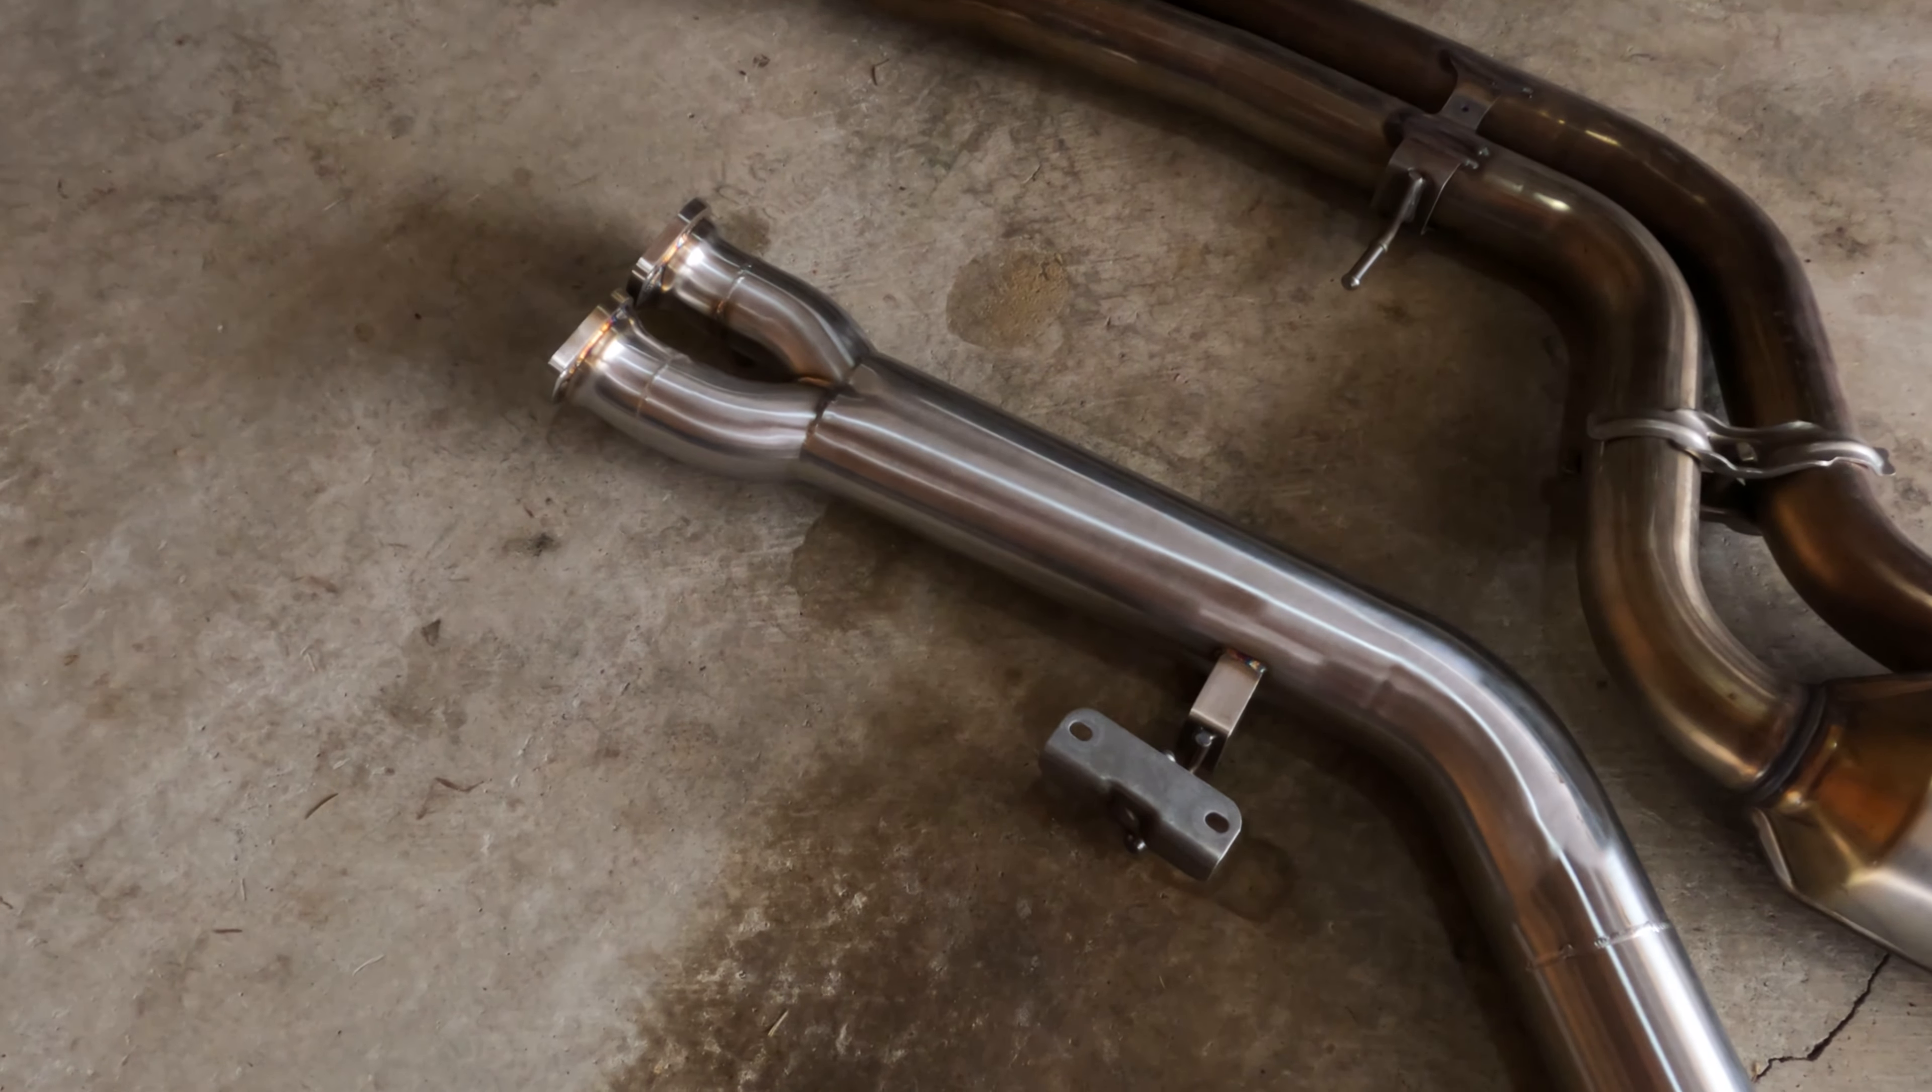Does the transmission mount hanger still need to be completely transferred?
No.